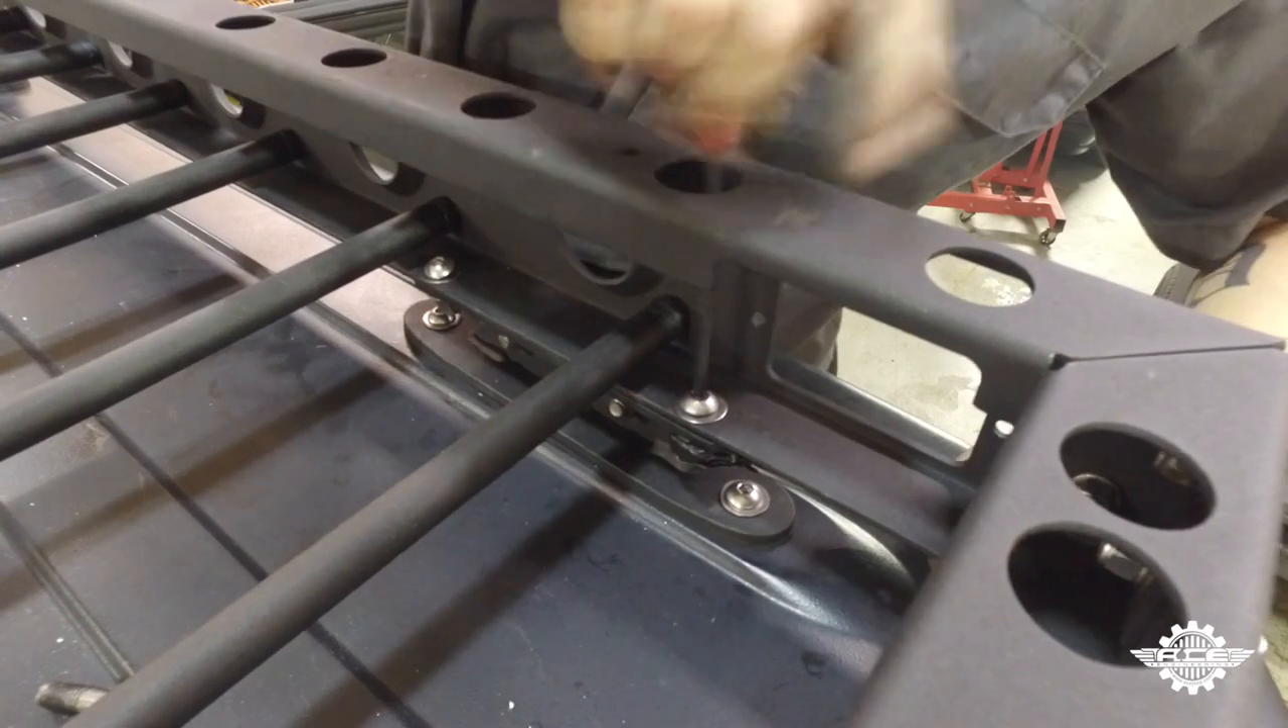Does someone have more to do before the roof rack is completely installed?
Yes.